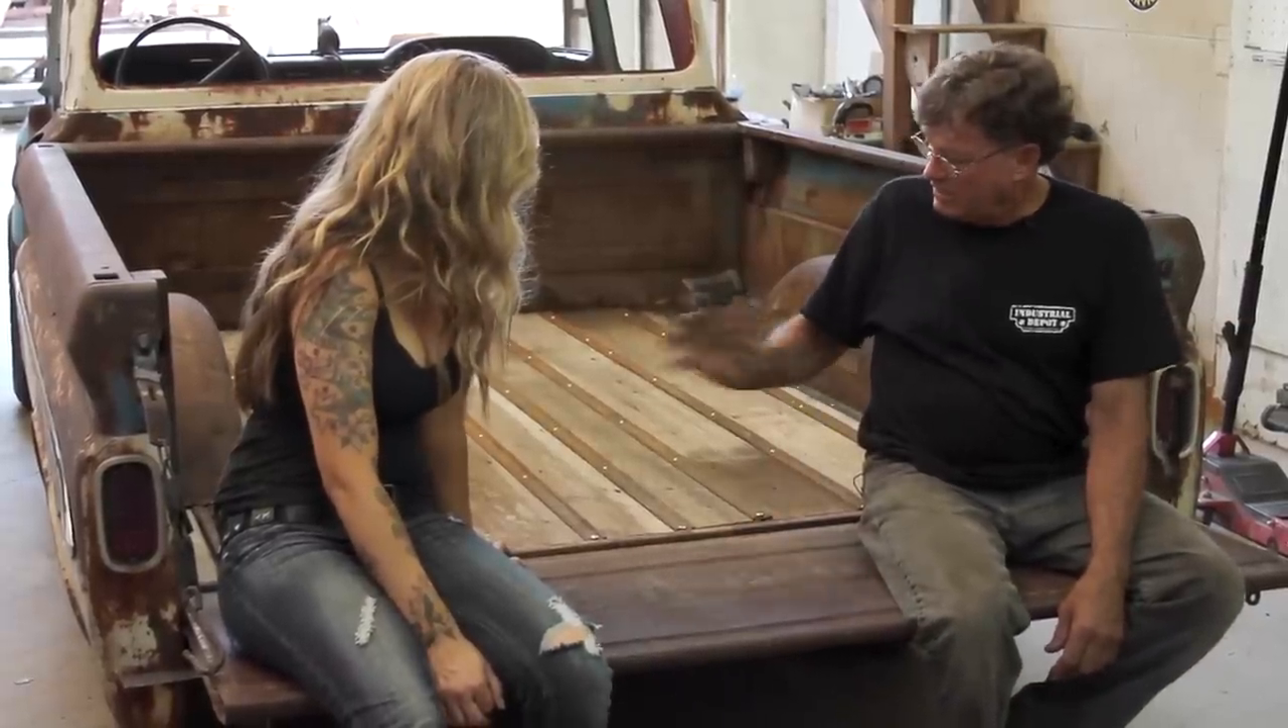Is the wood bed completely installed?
Yes.